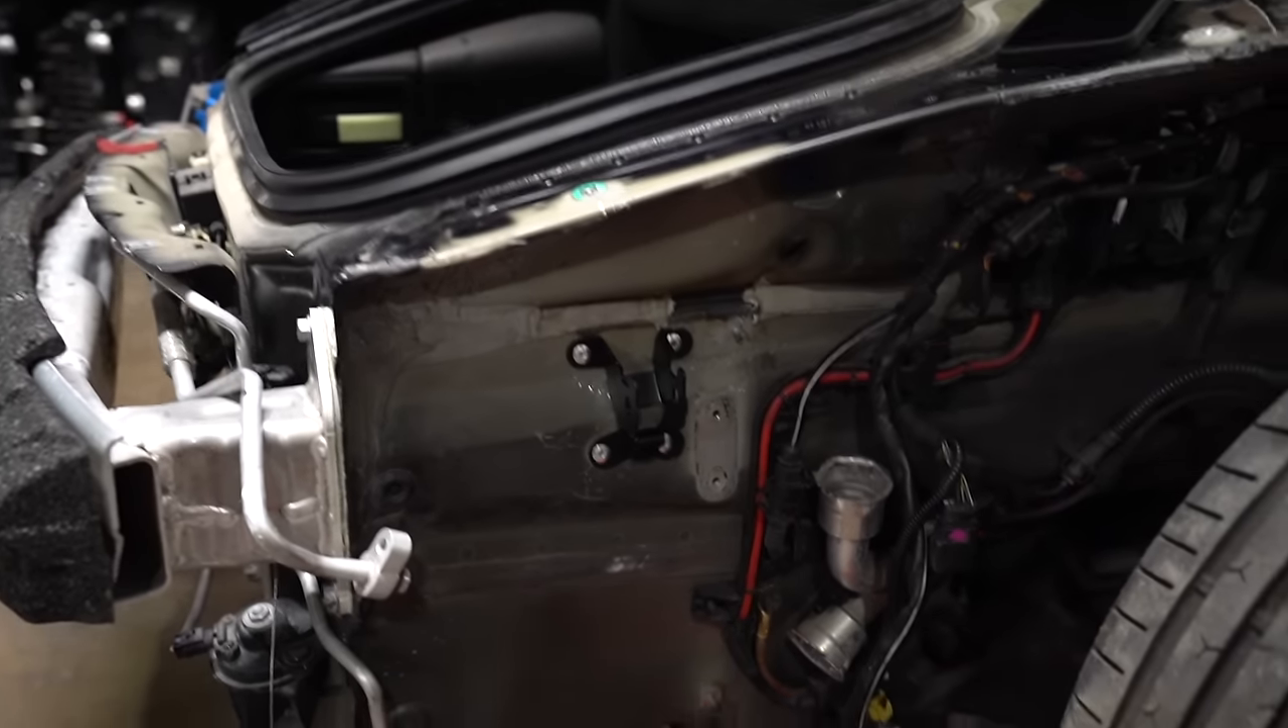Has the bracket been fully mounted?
Yes.